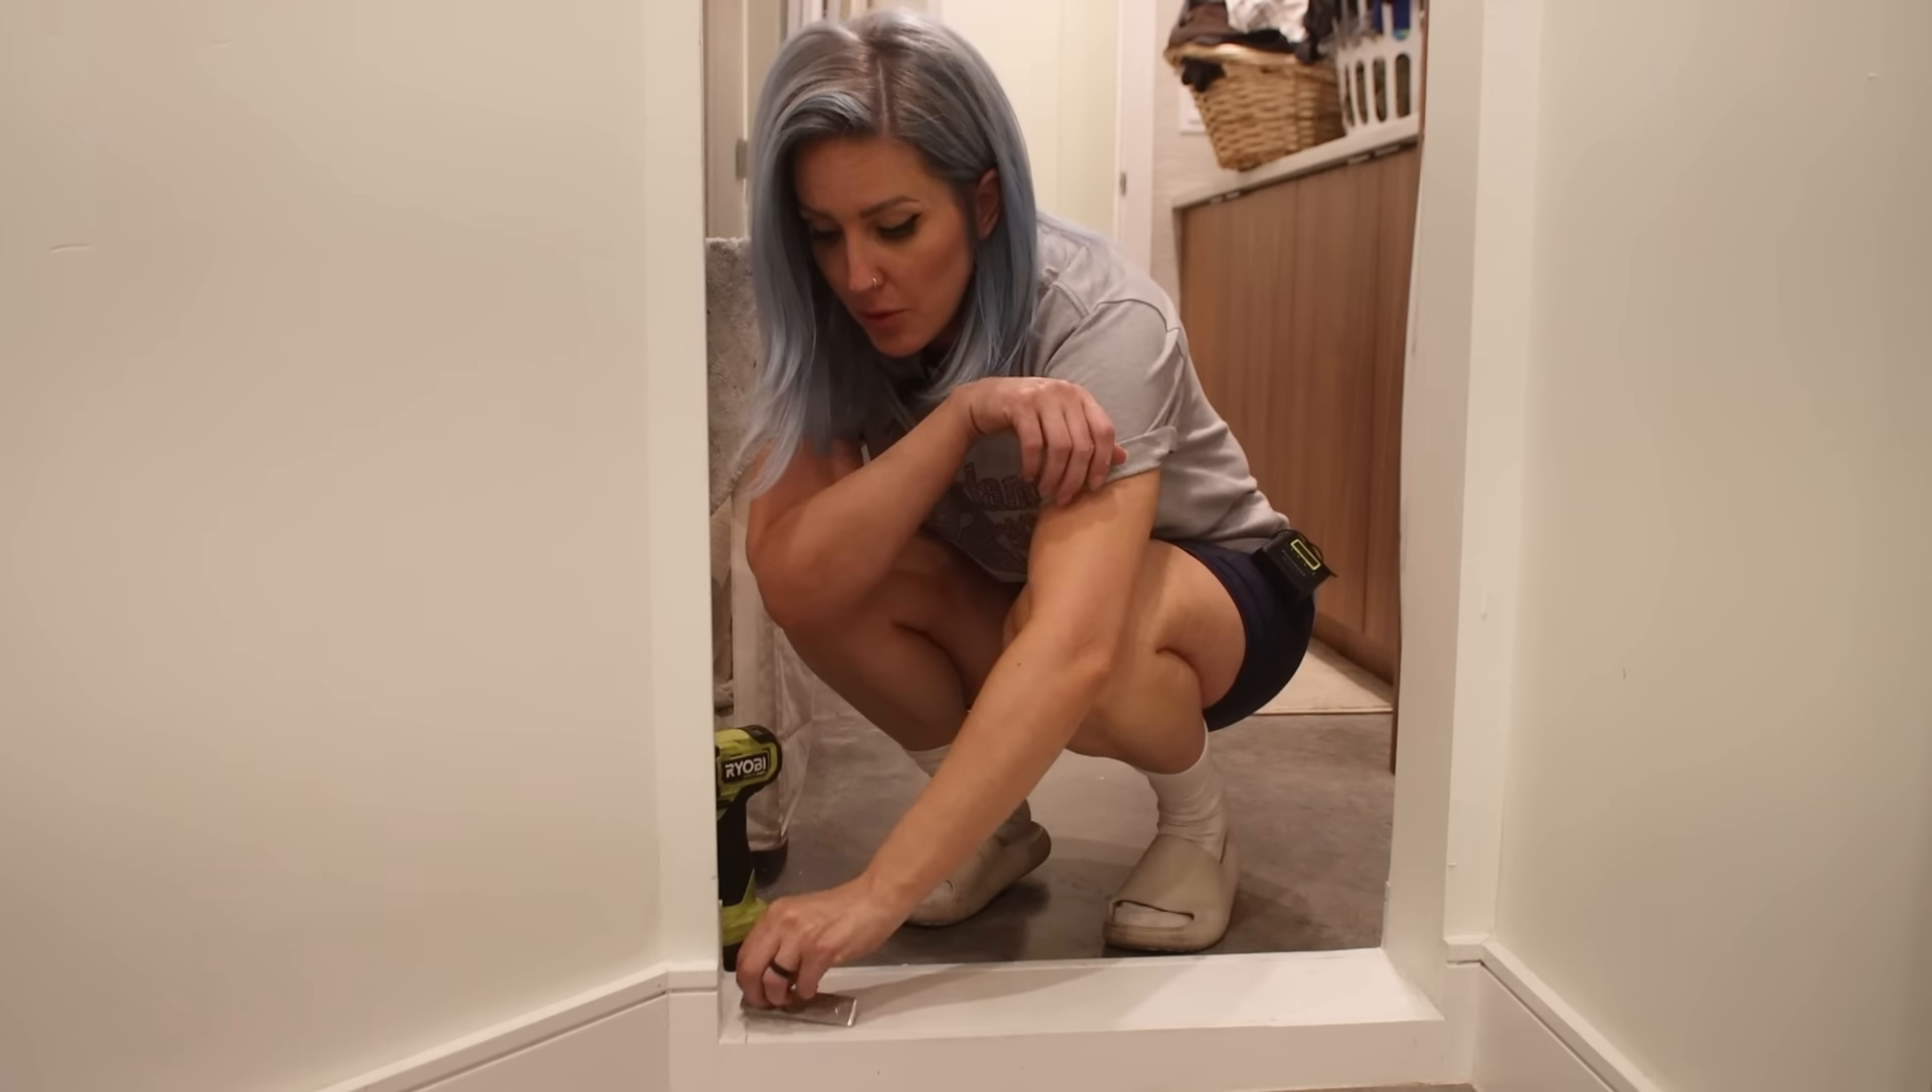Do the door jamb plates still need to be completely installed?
Yes.